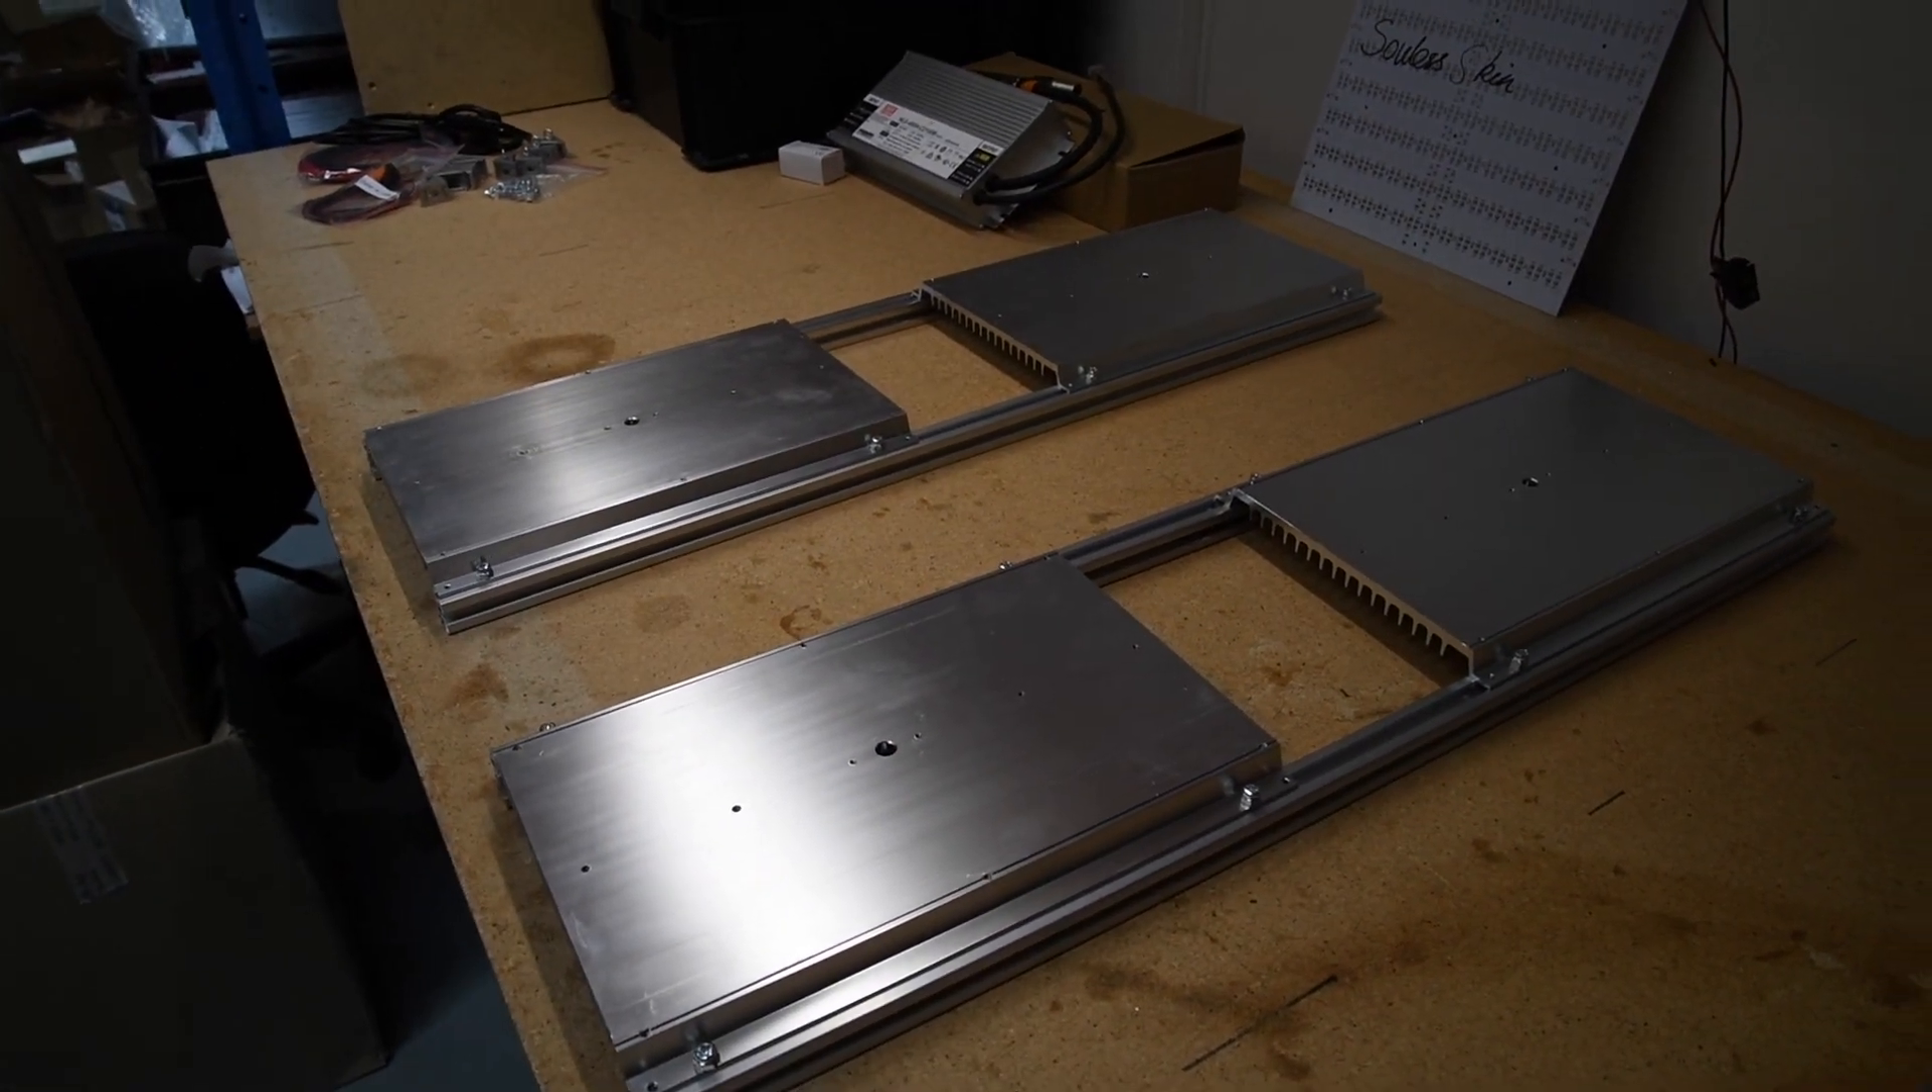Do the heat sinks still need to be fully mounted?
No.